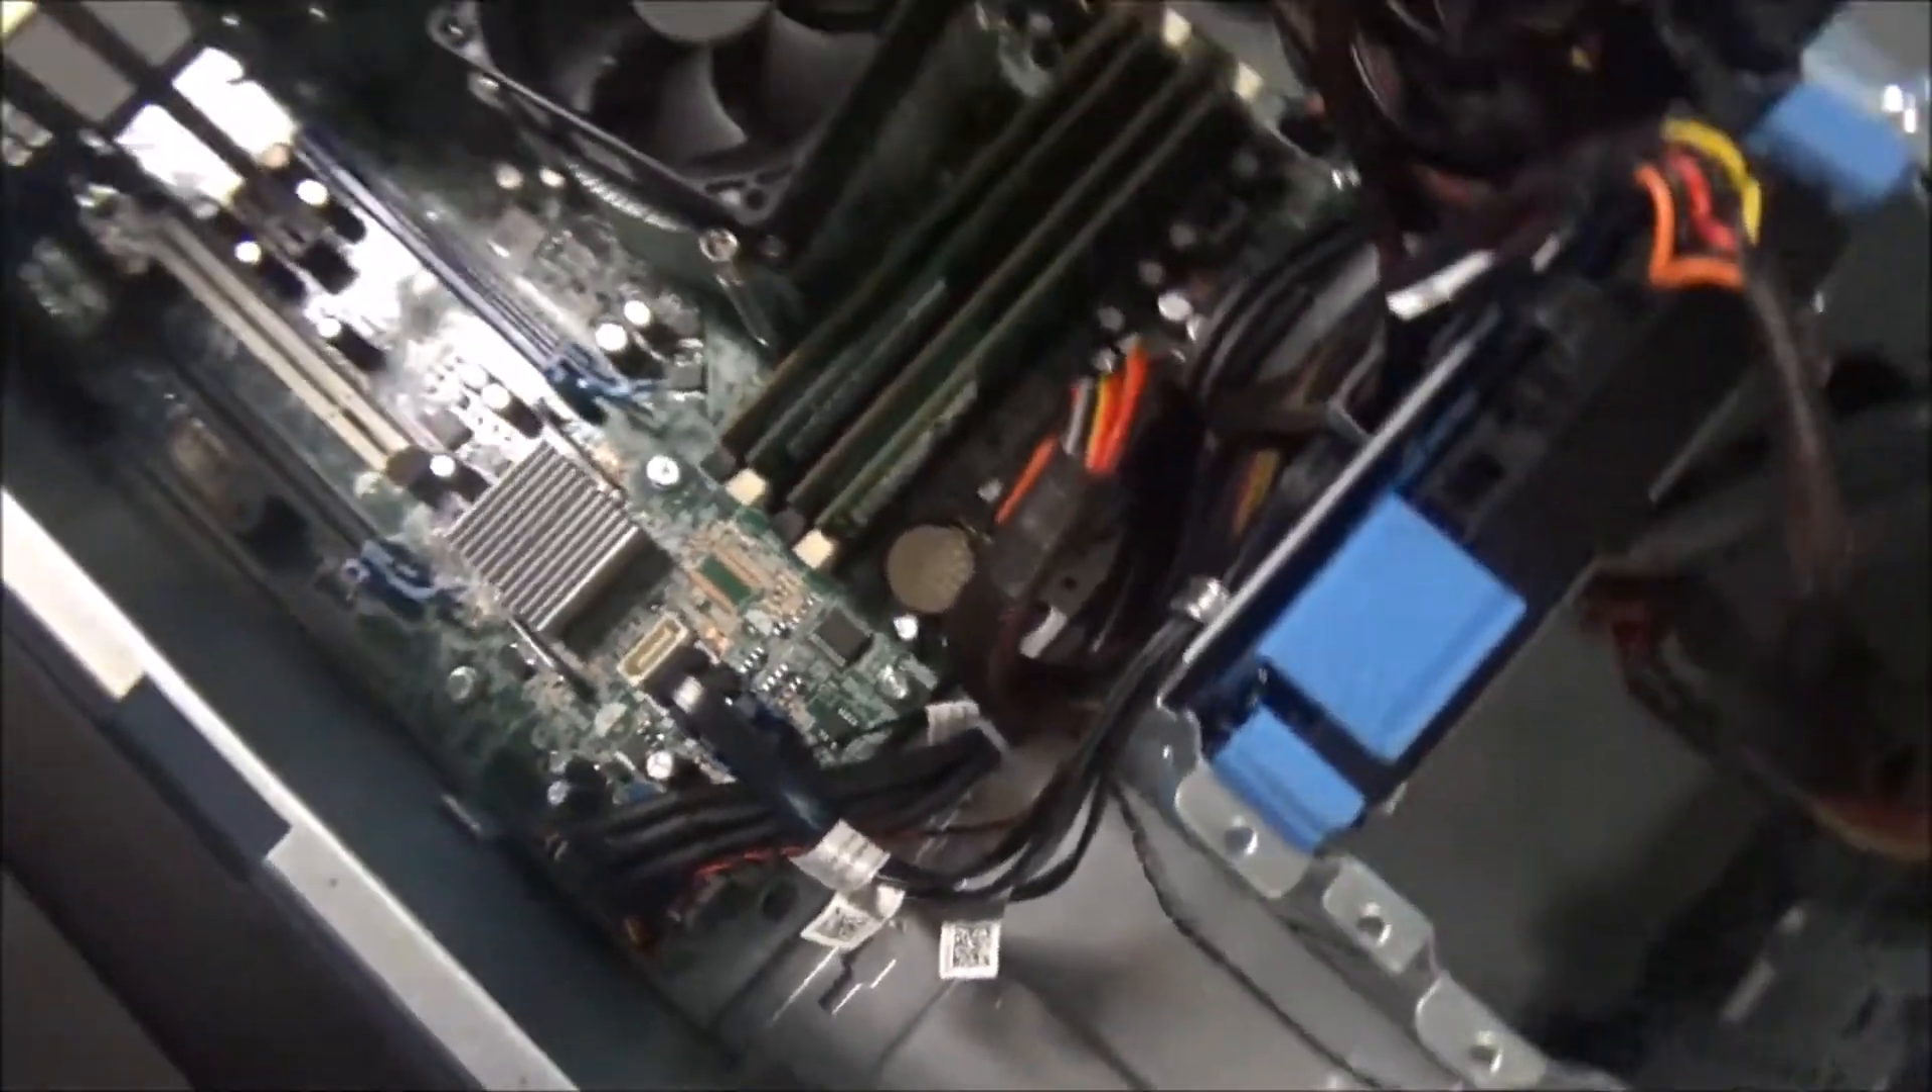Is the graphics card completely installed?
No.